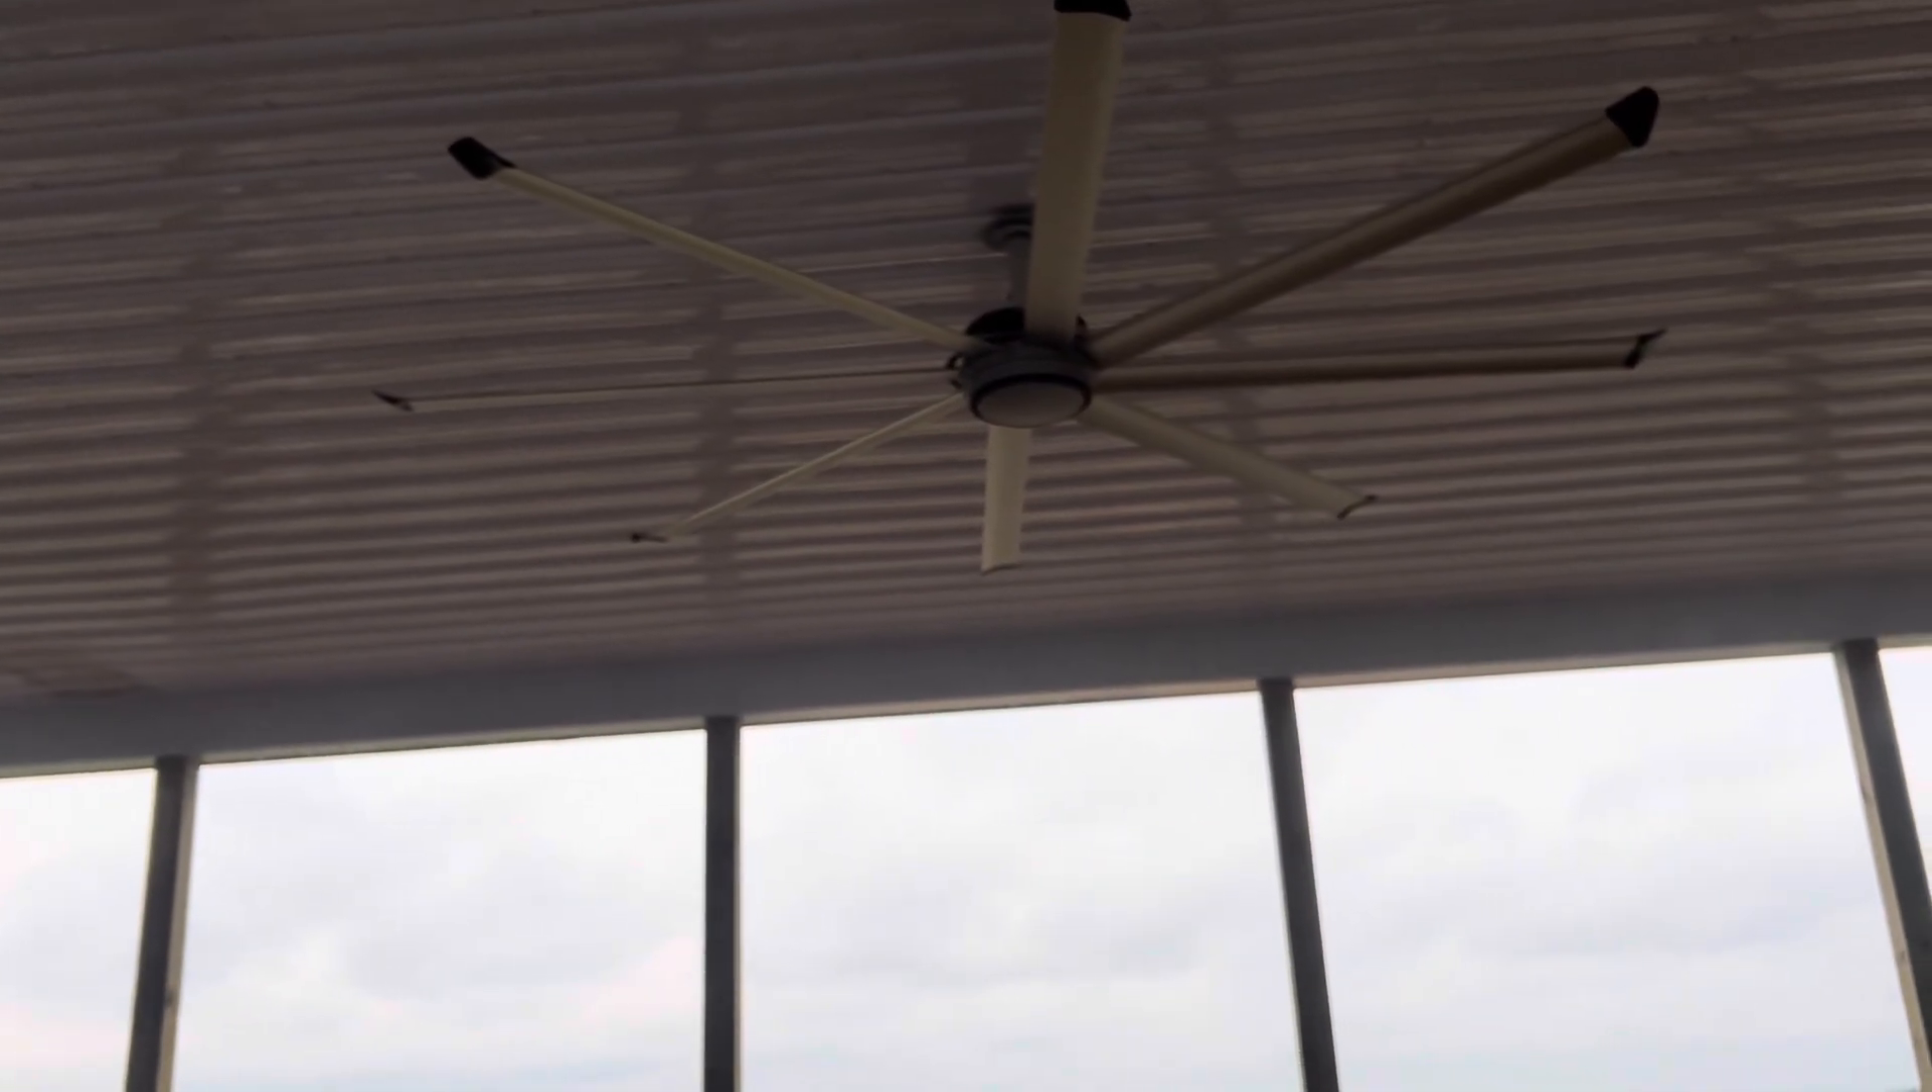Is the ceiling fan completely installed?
Yes.